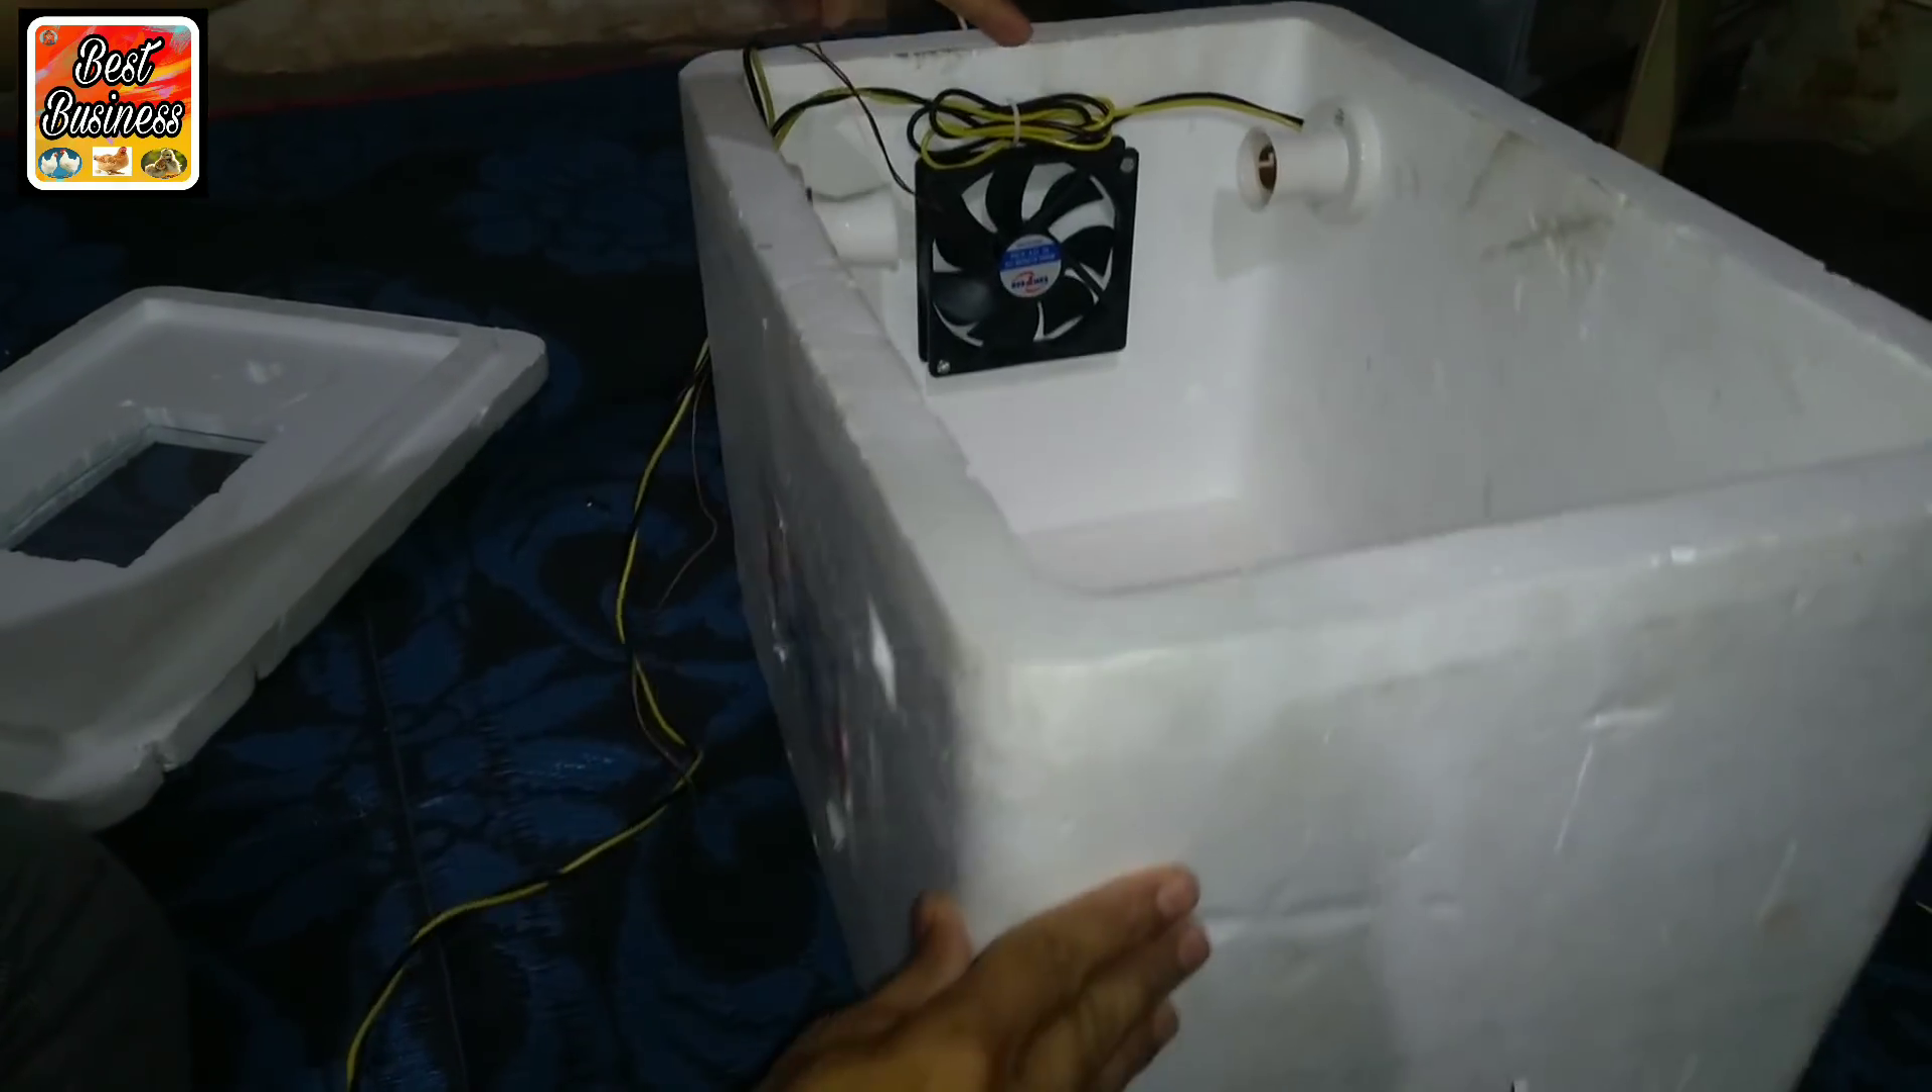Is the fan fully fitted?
Yes.